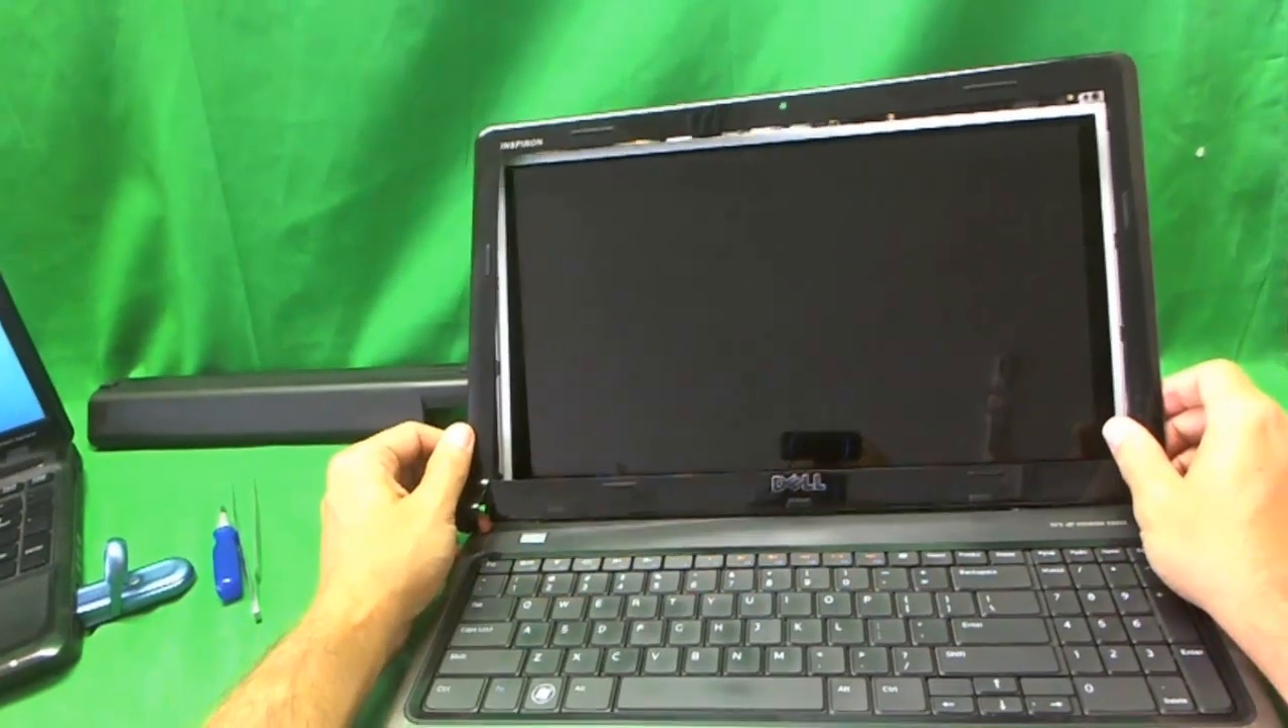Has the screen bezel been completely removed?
No.